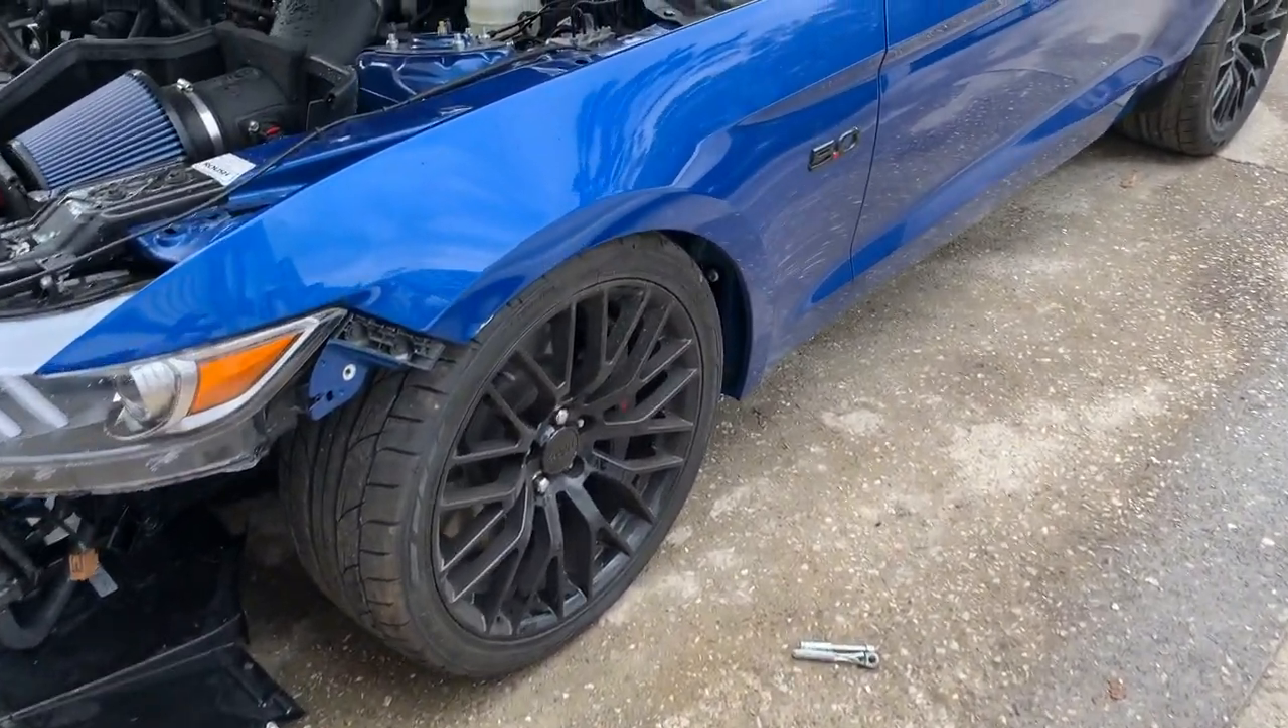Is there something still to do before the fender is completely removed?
Yes.